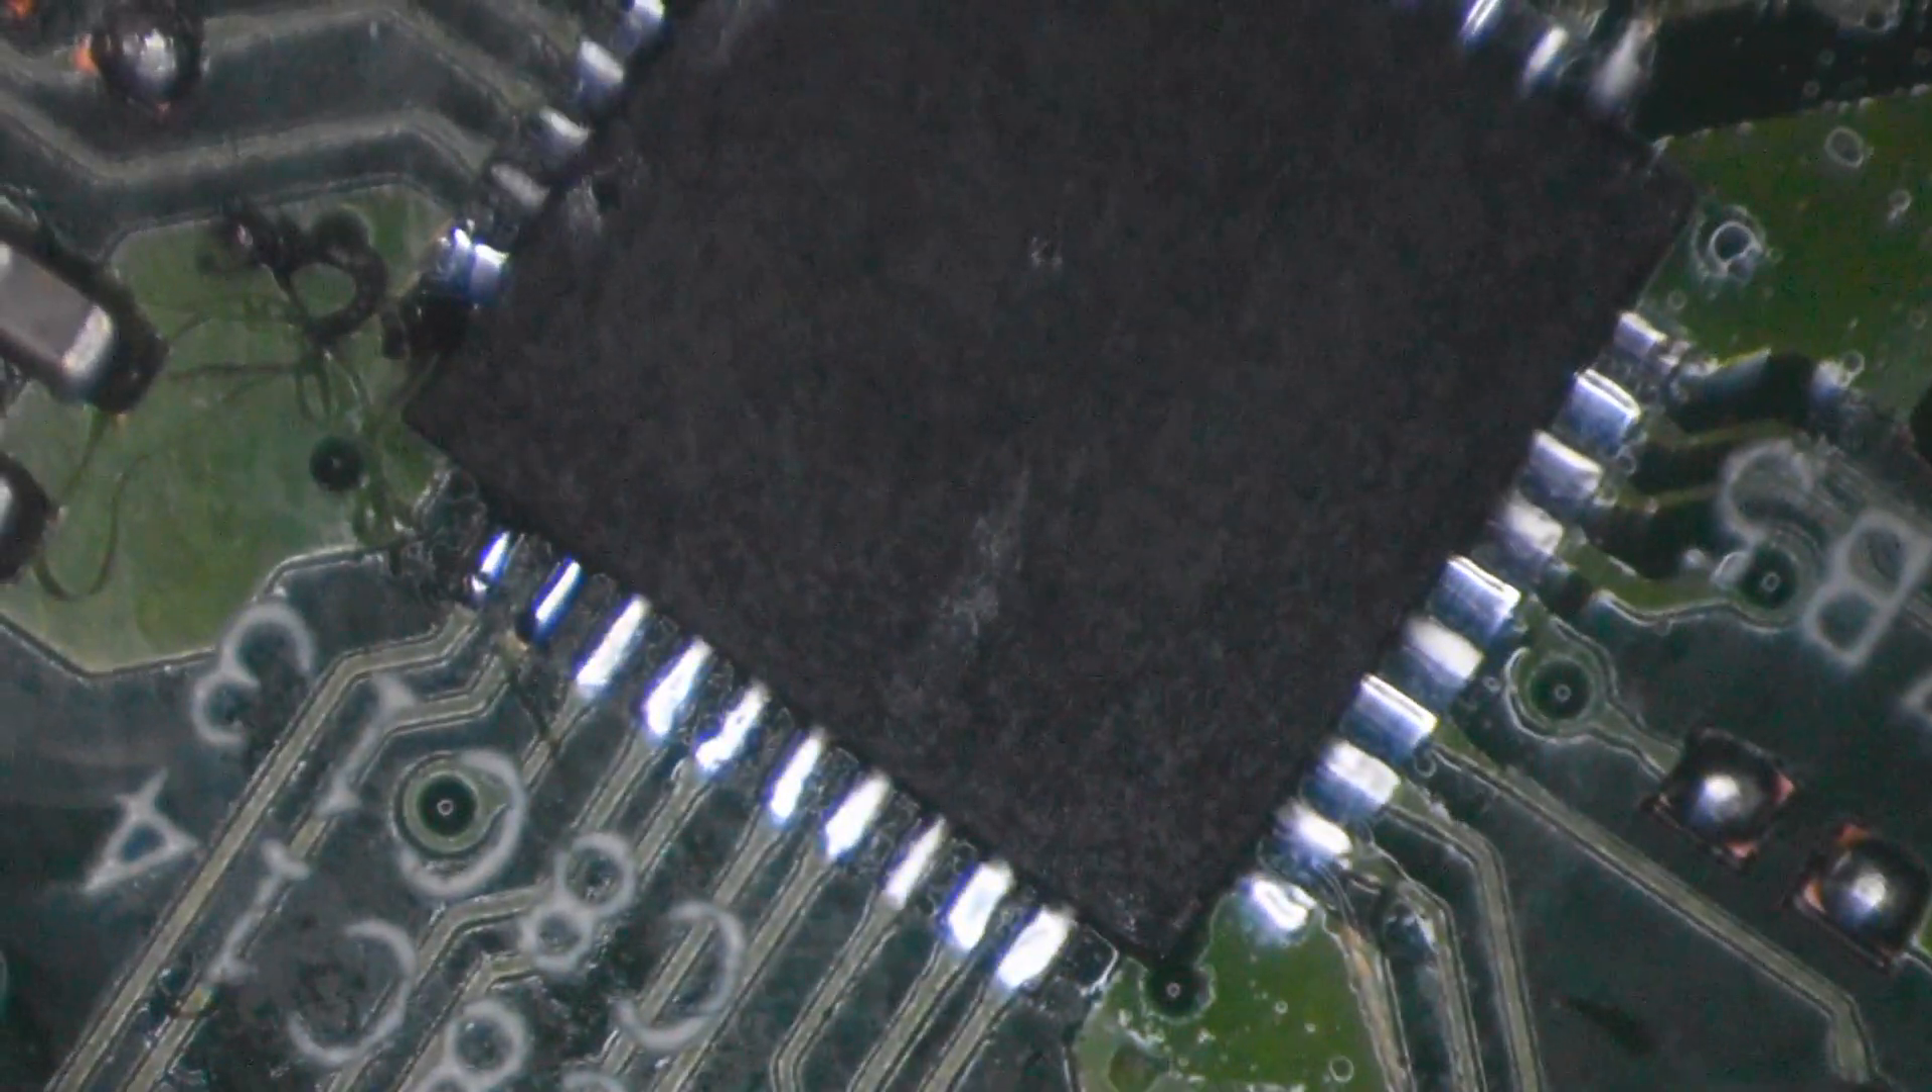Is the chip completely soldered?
Yes.